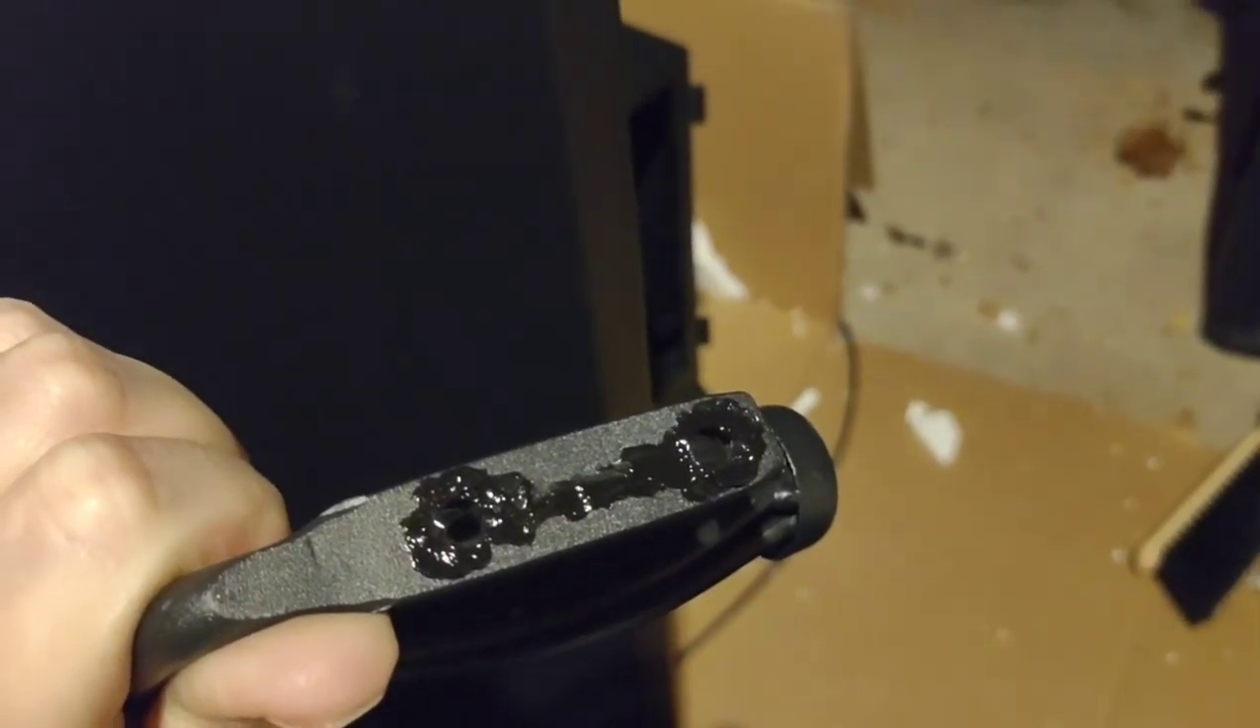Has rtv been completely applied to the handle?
Yes.